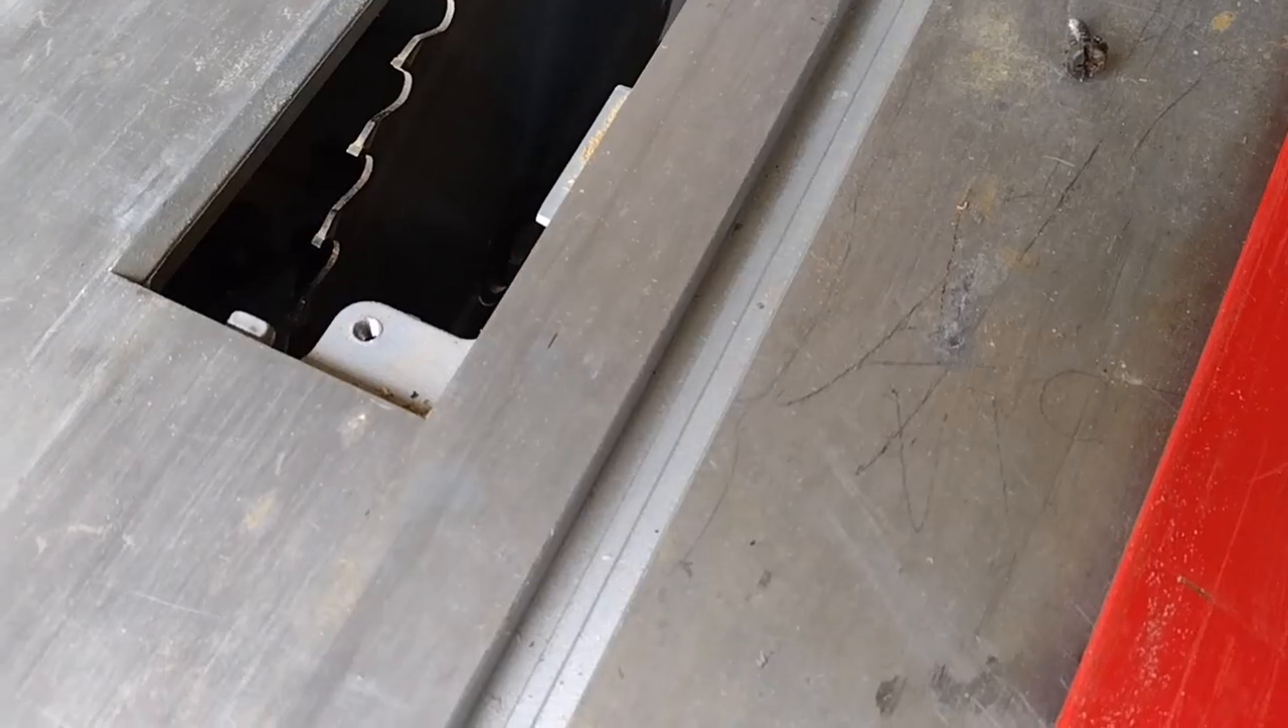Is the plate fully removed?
Yes.